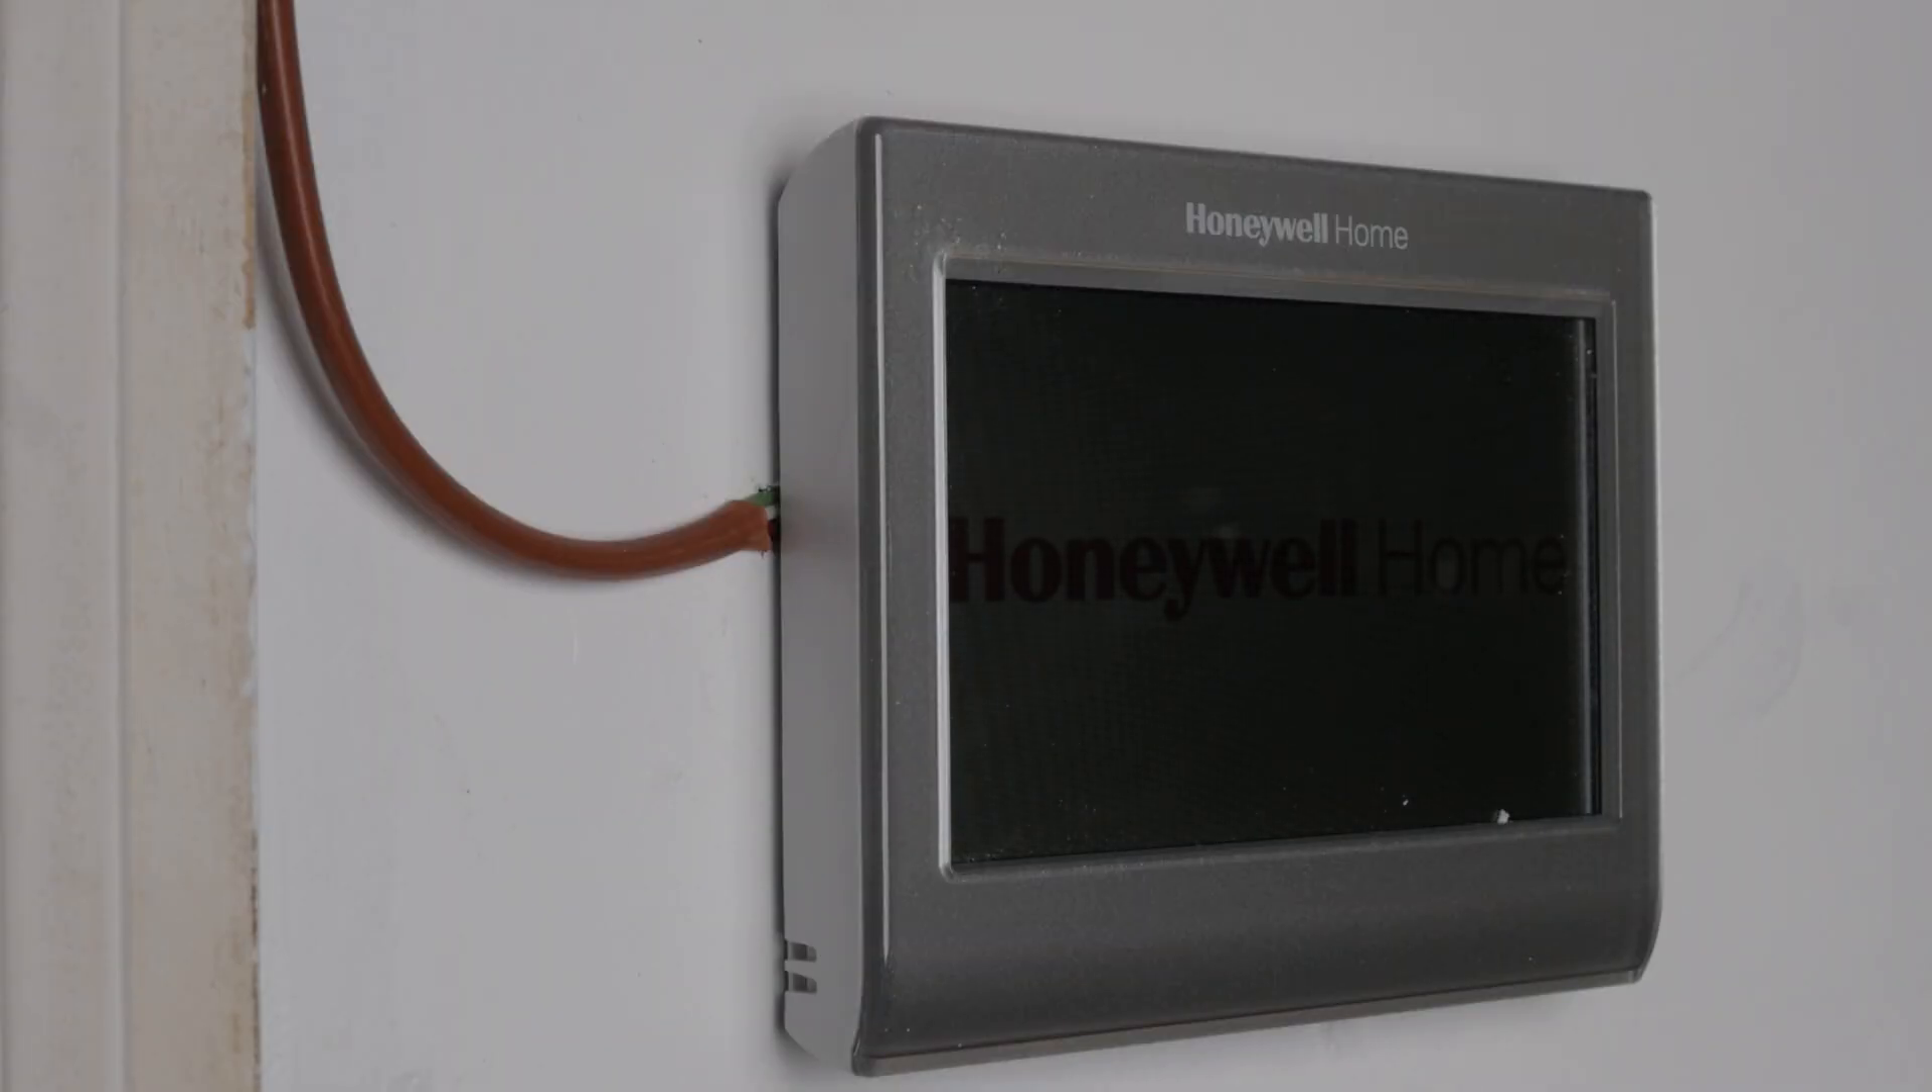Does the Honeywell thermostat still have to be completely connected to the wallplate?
No.